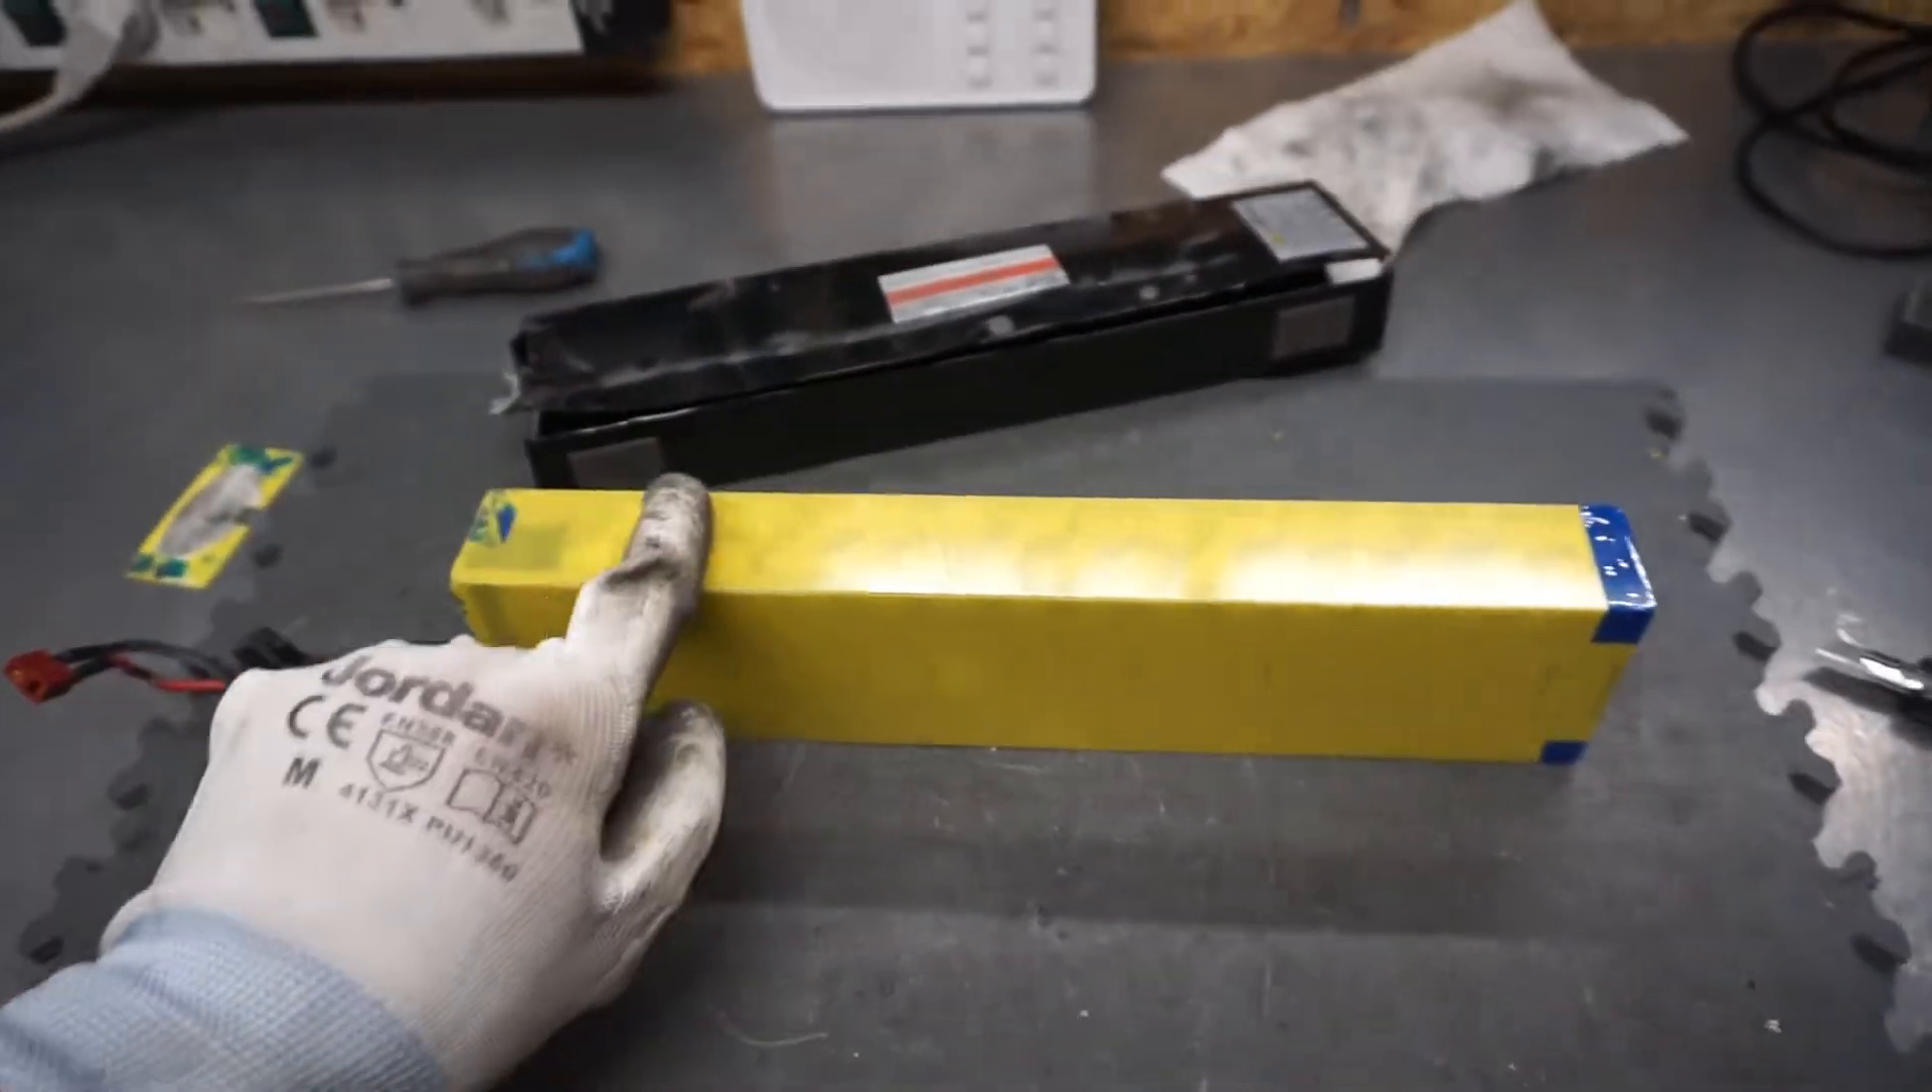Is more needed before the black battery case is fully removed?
No.